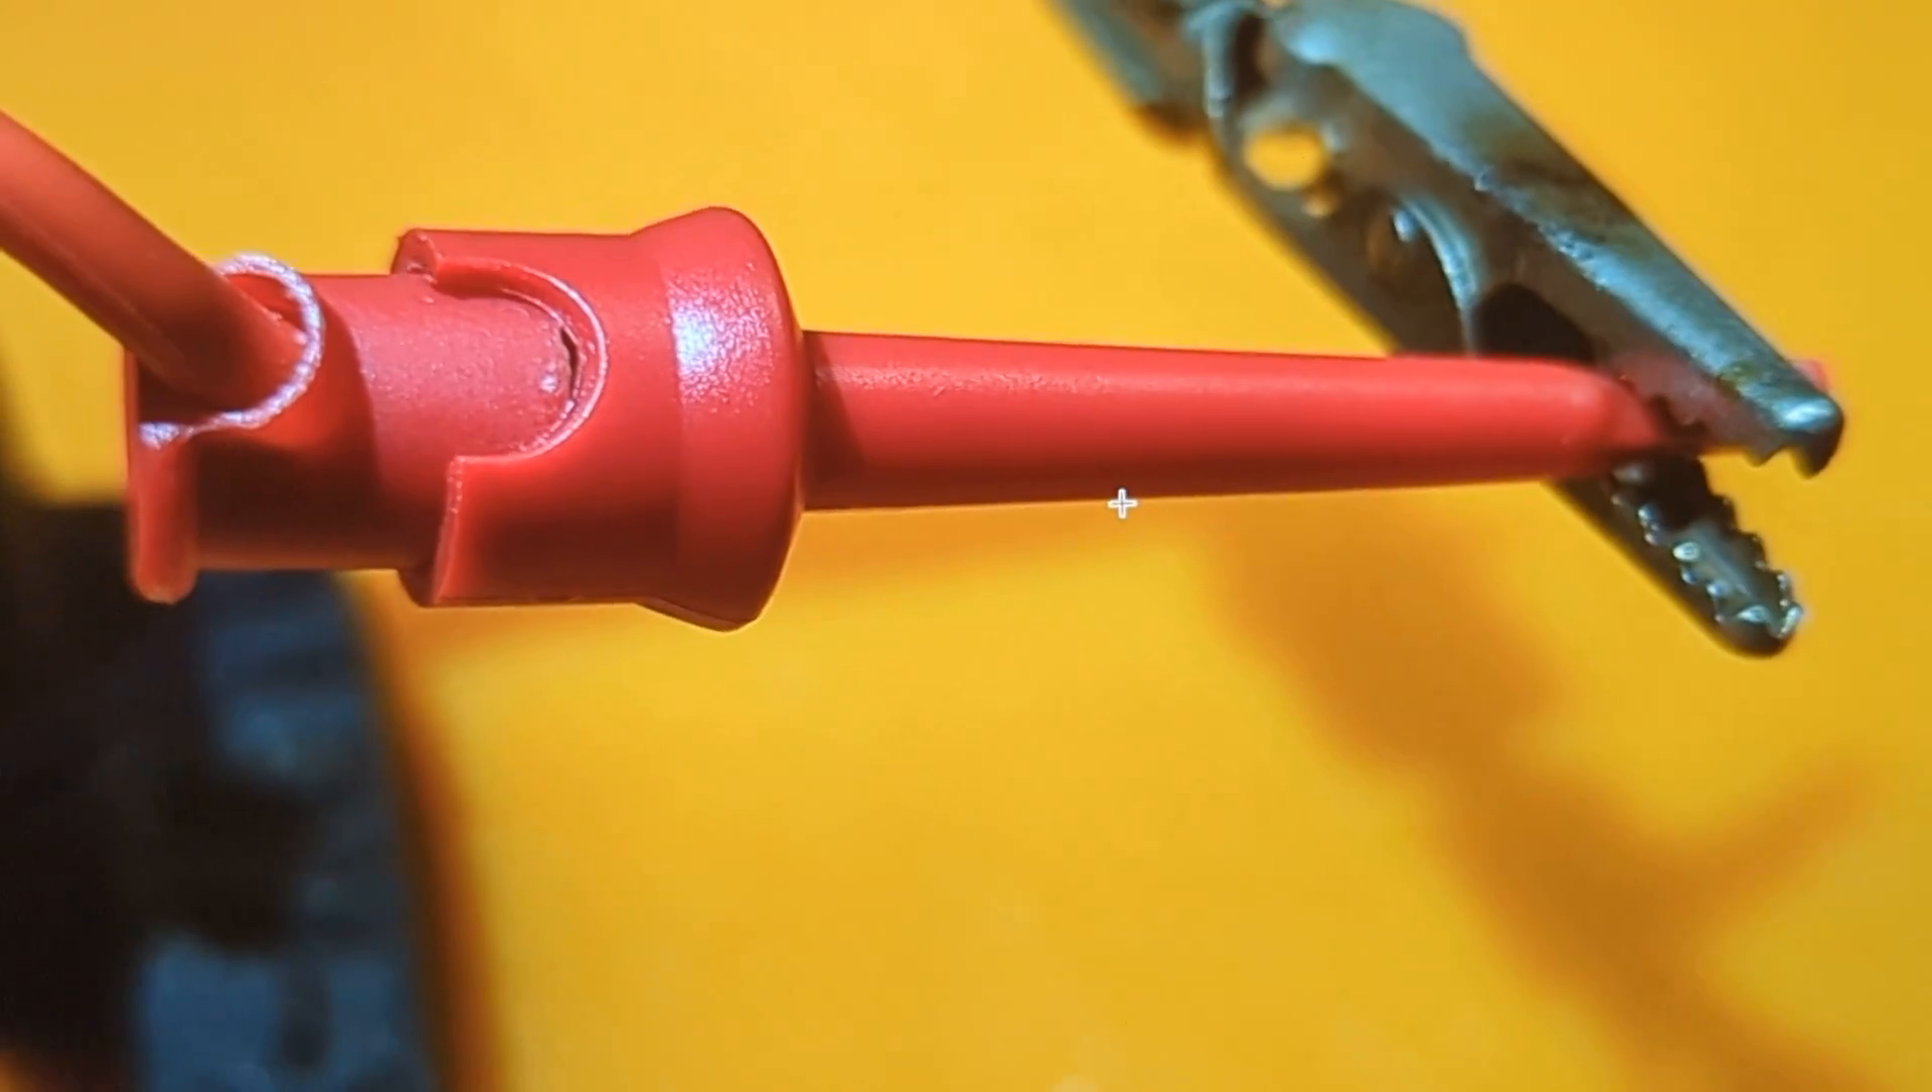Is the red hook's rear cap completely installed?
Yes.